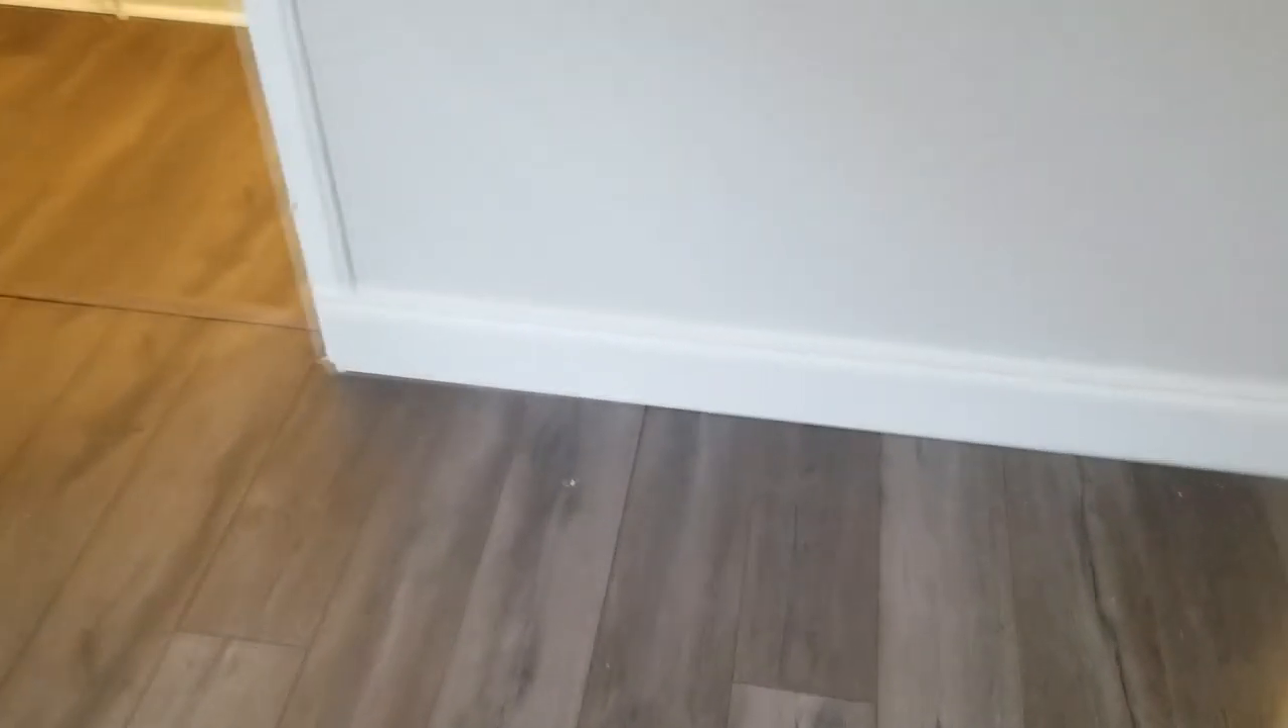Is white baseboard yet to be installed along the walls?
No.